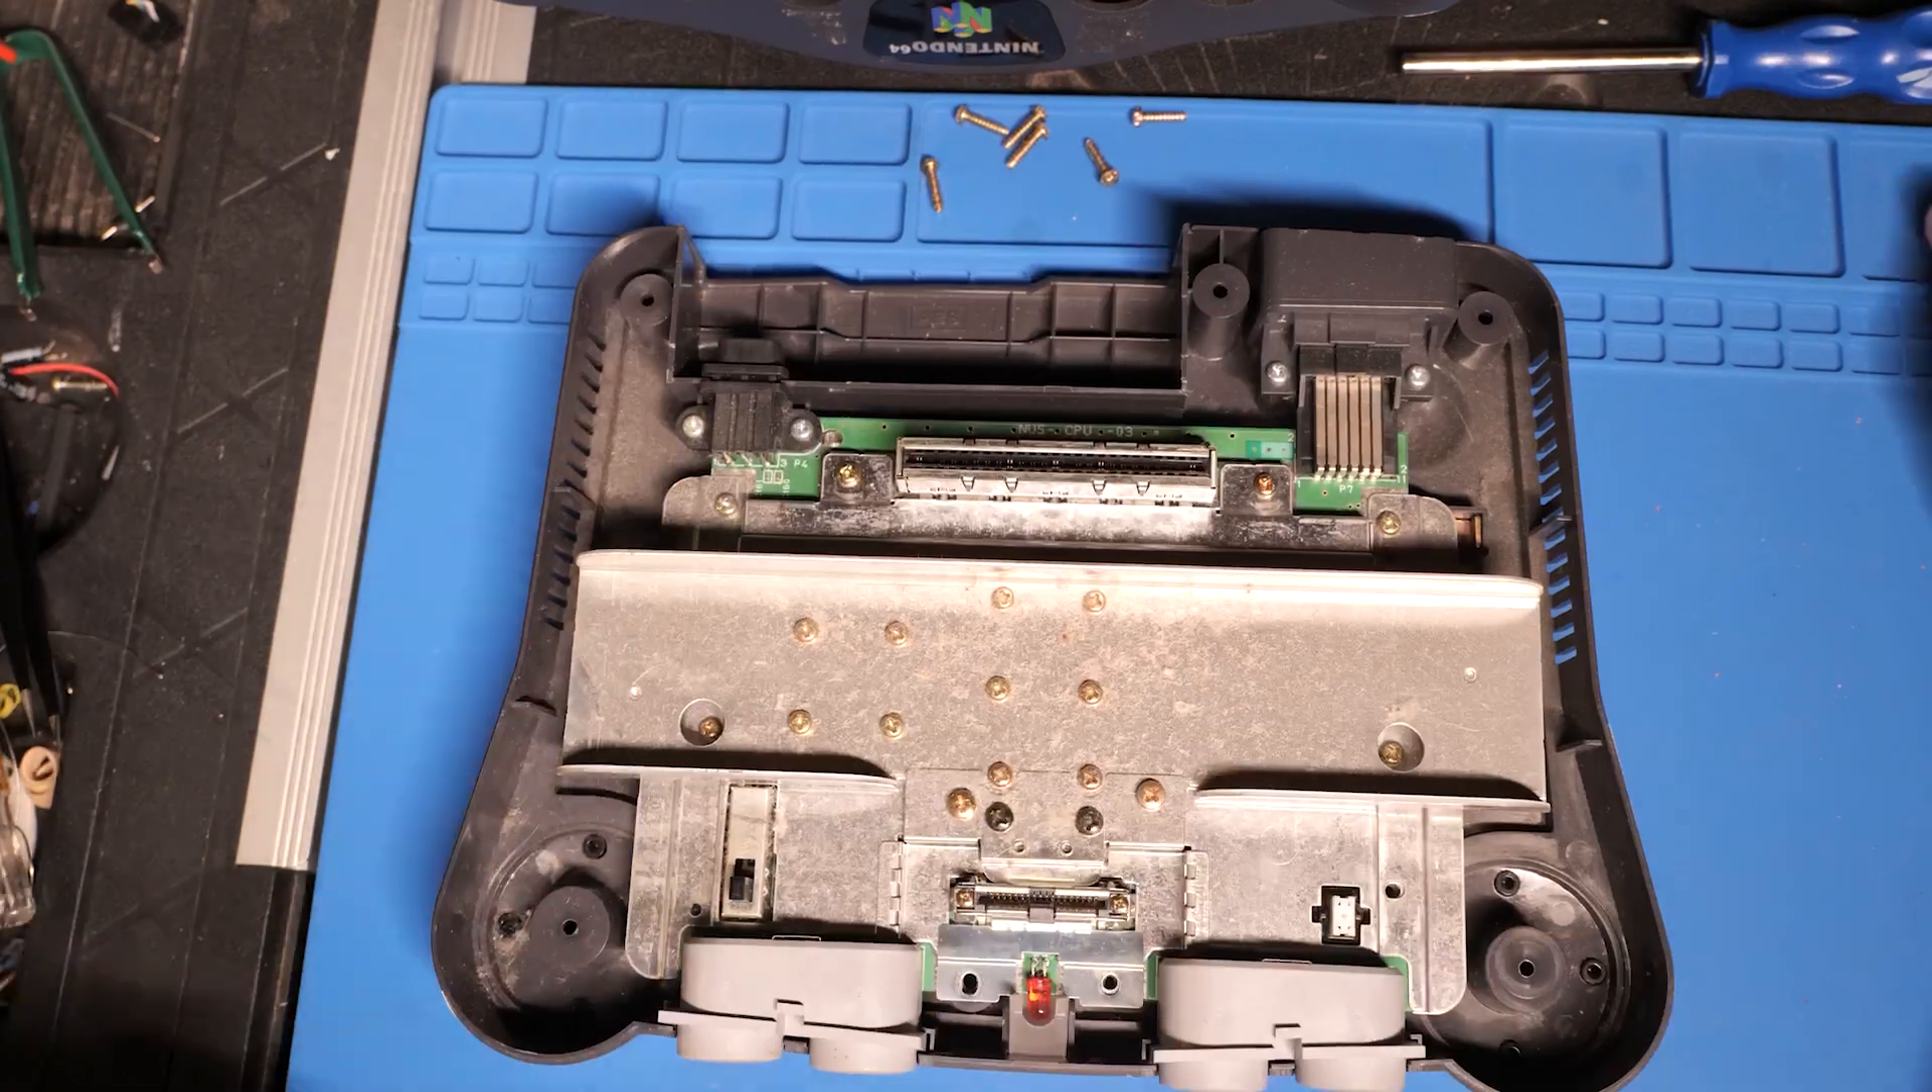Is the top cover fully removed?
Yes.